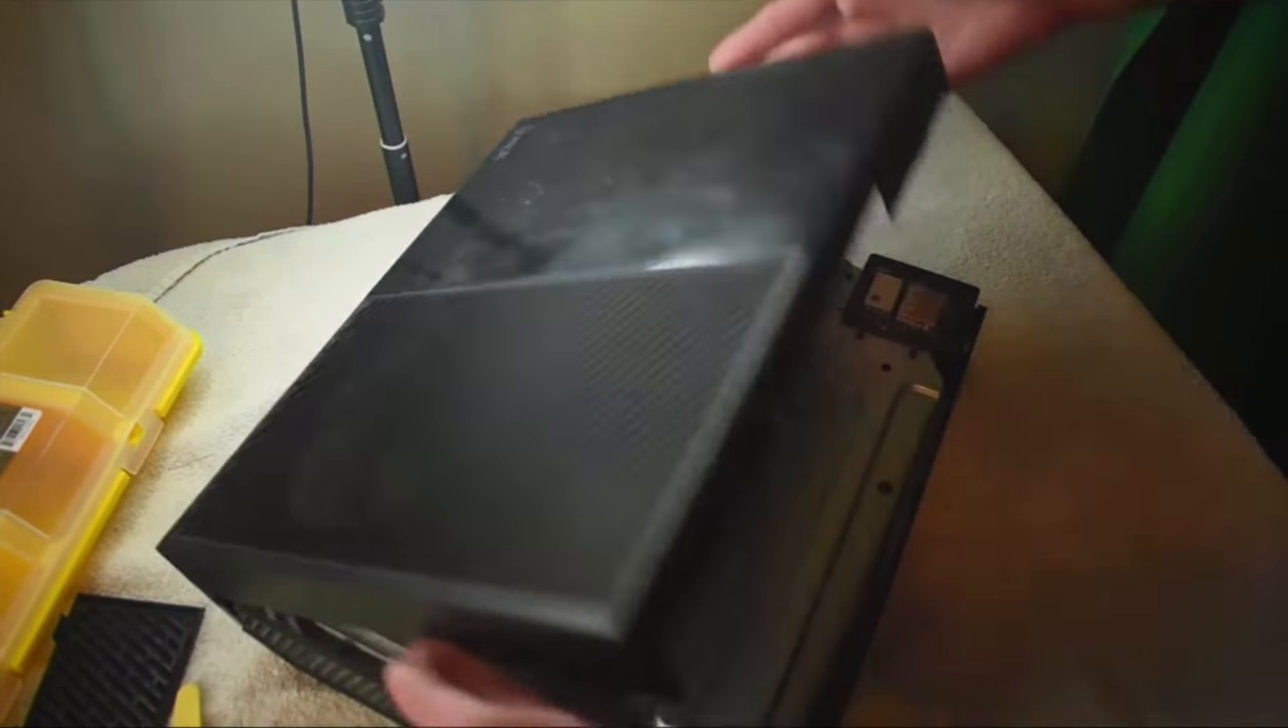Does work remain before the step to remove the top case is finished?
Yes.